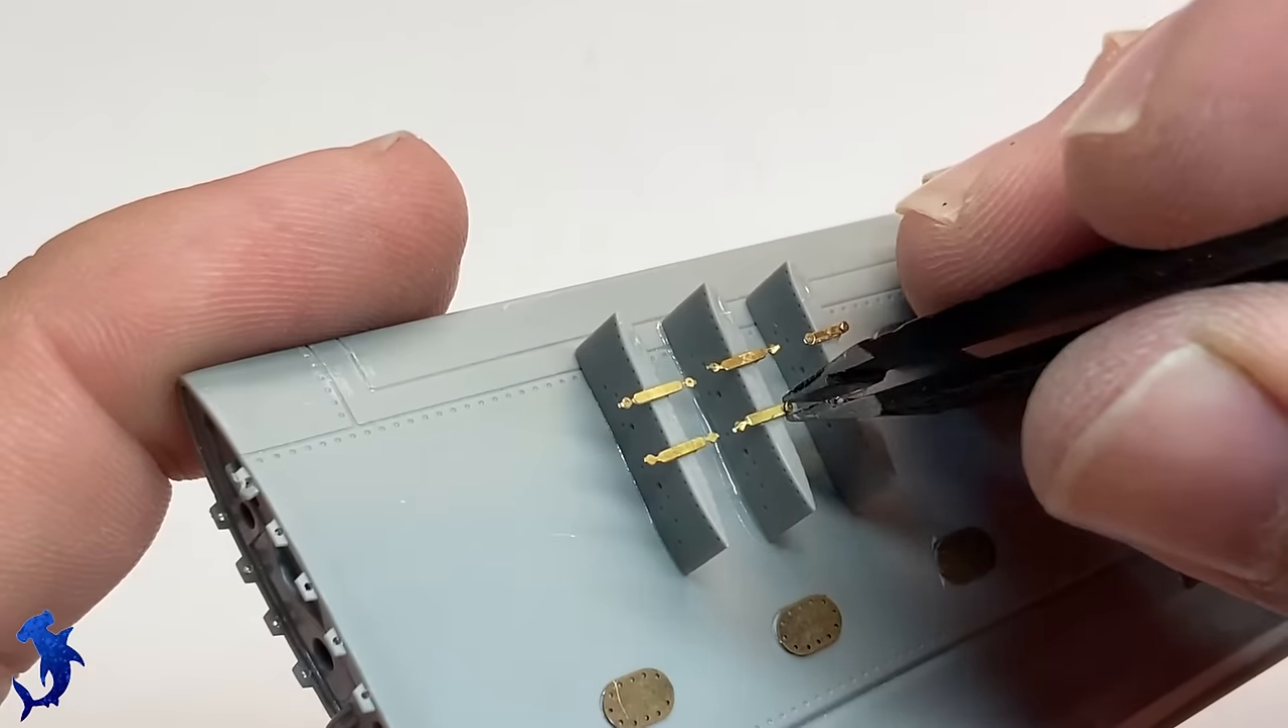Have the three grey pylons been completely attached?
Yes.